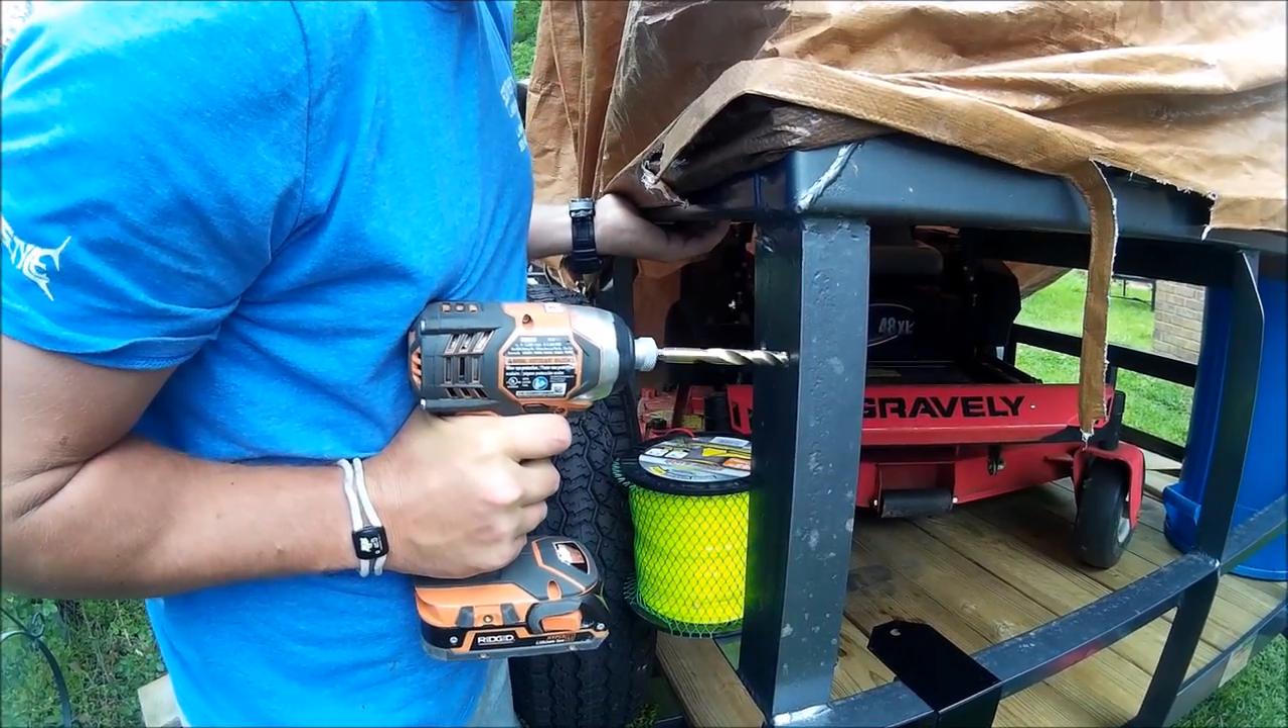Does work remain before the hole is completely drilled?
Yes.